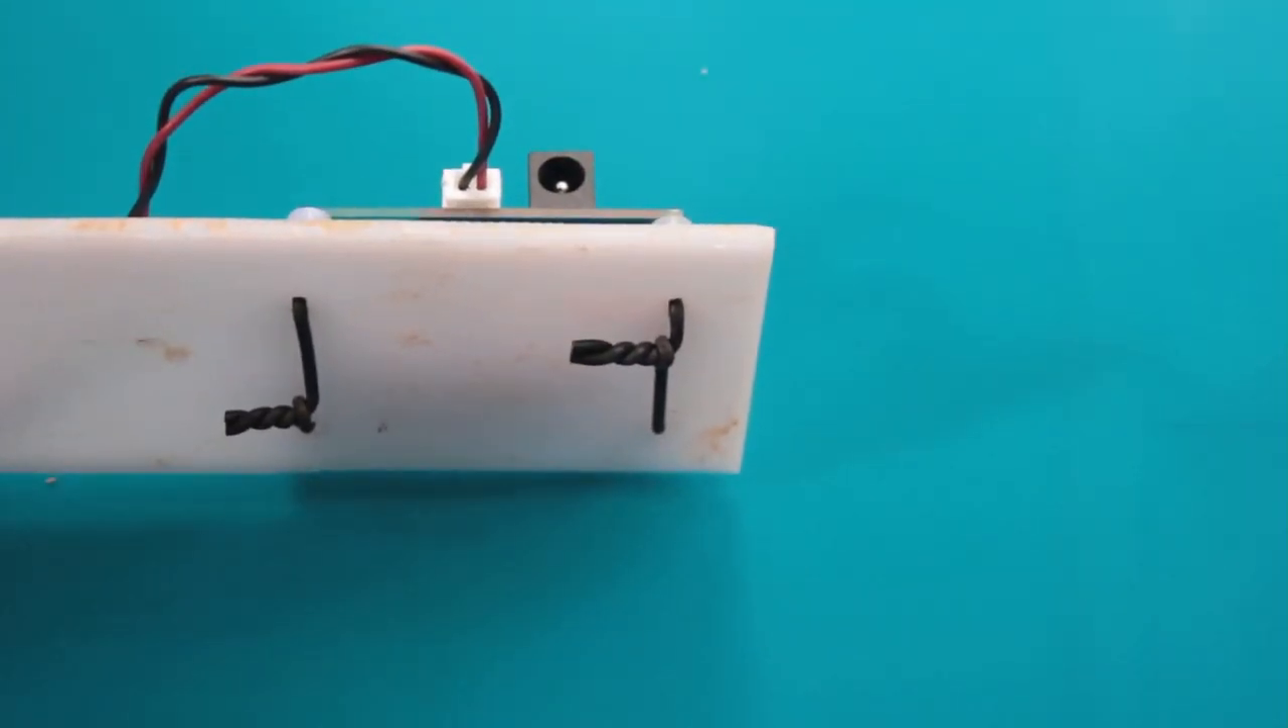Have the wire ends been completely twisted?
Yes.